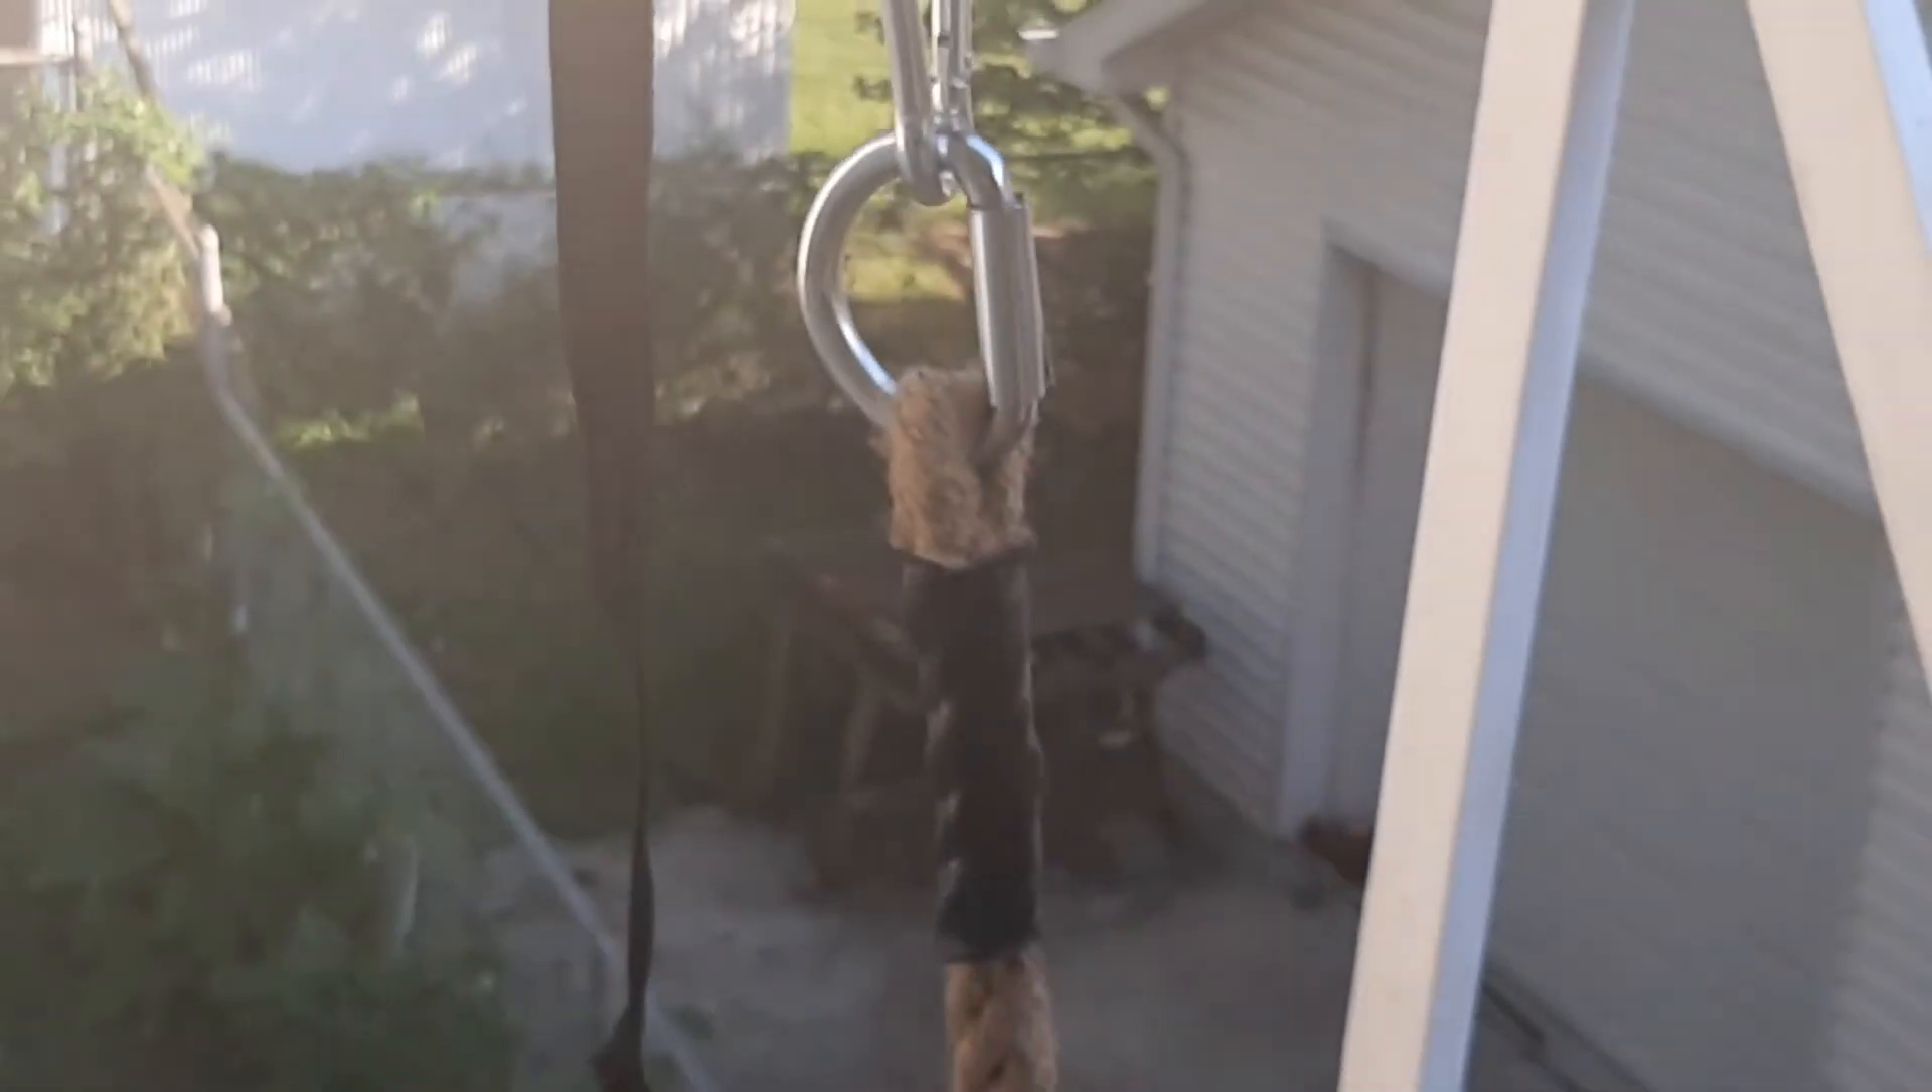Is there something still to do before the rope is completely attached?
No.